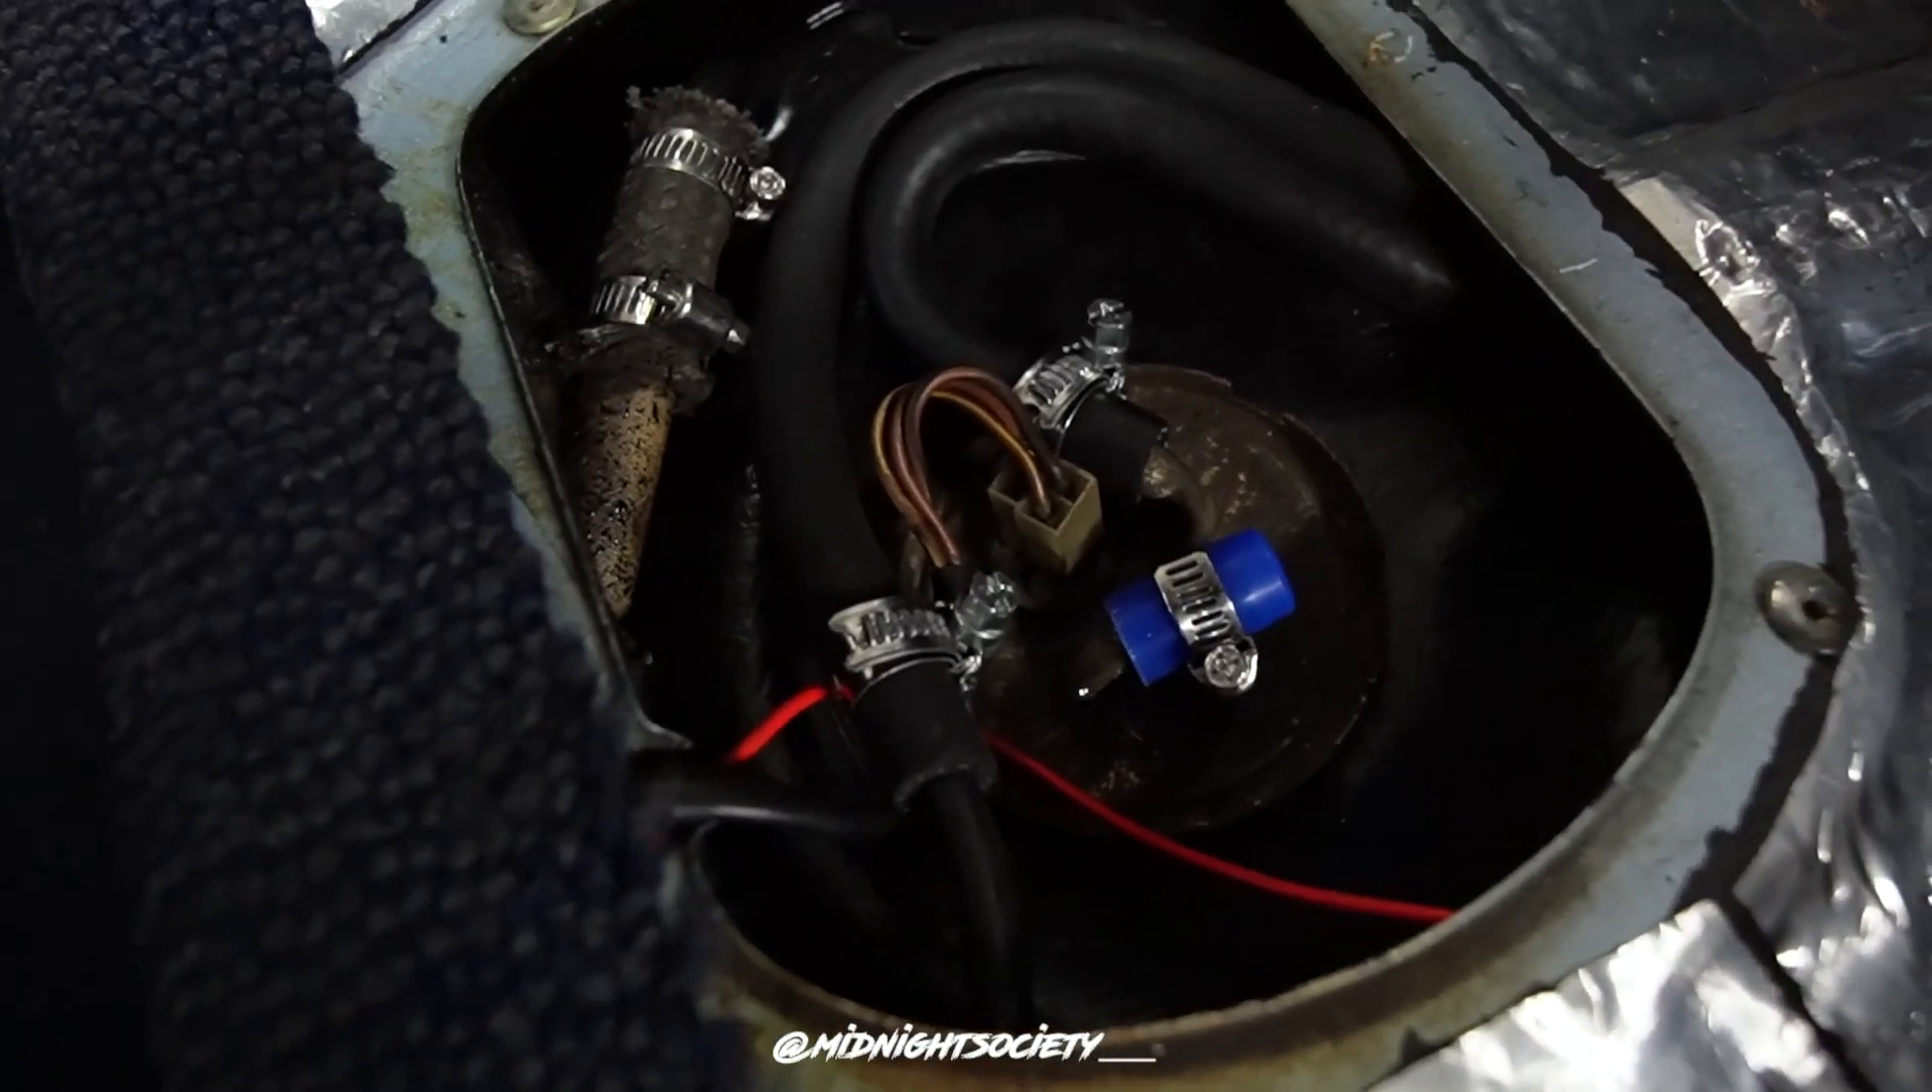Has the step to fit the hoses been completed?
Yes.